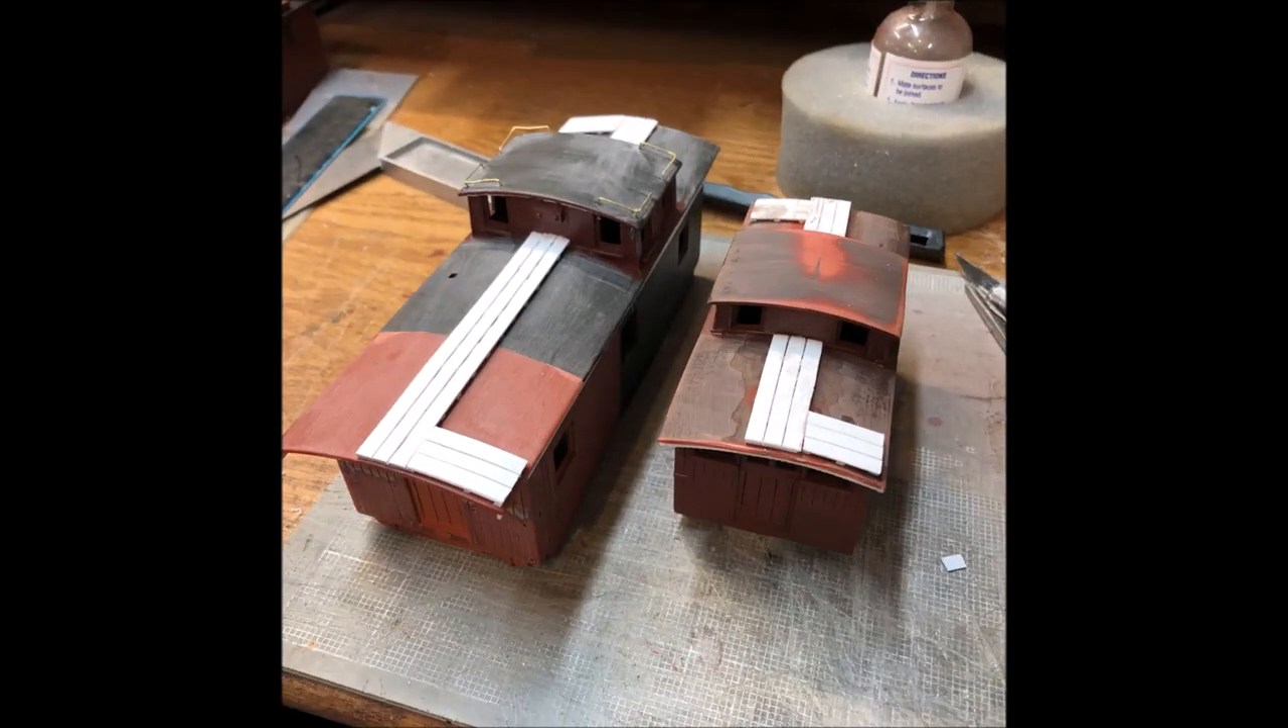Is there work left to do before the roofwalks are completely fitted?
No.